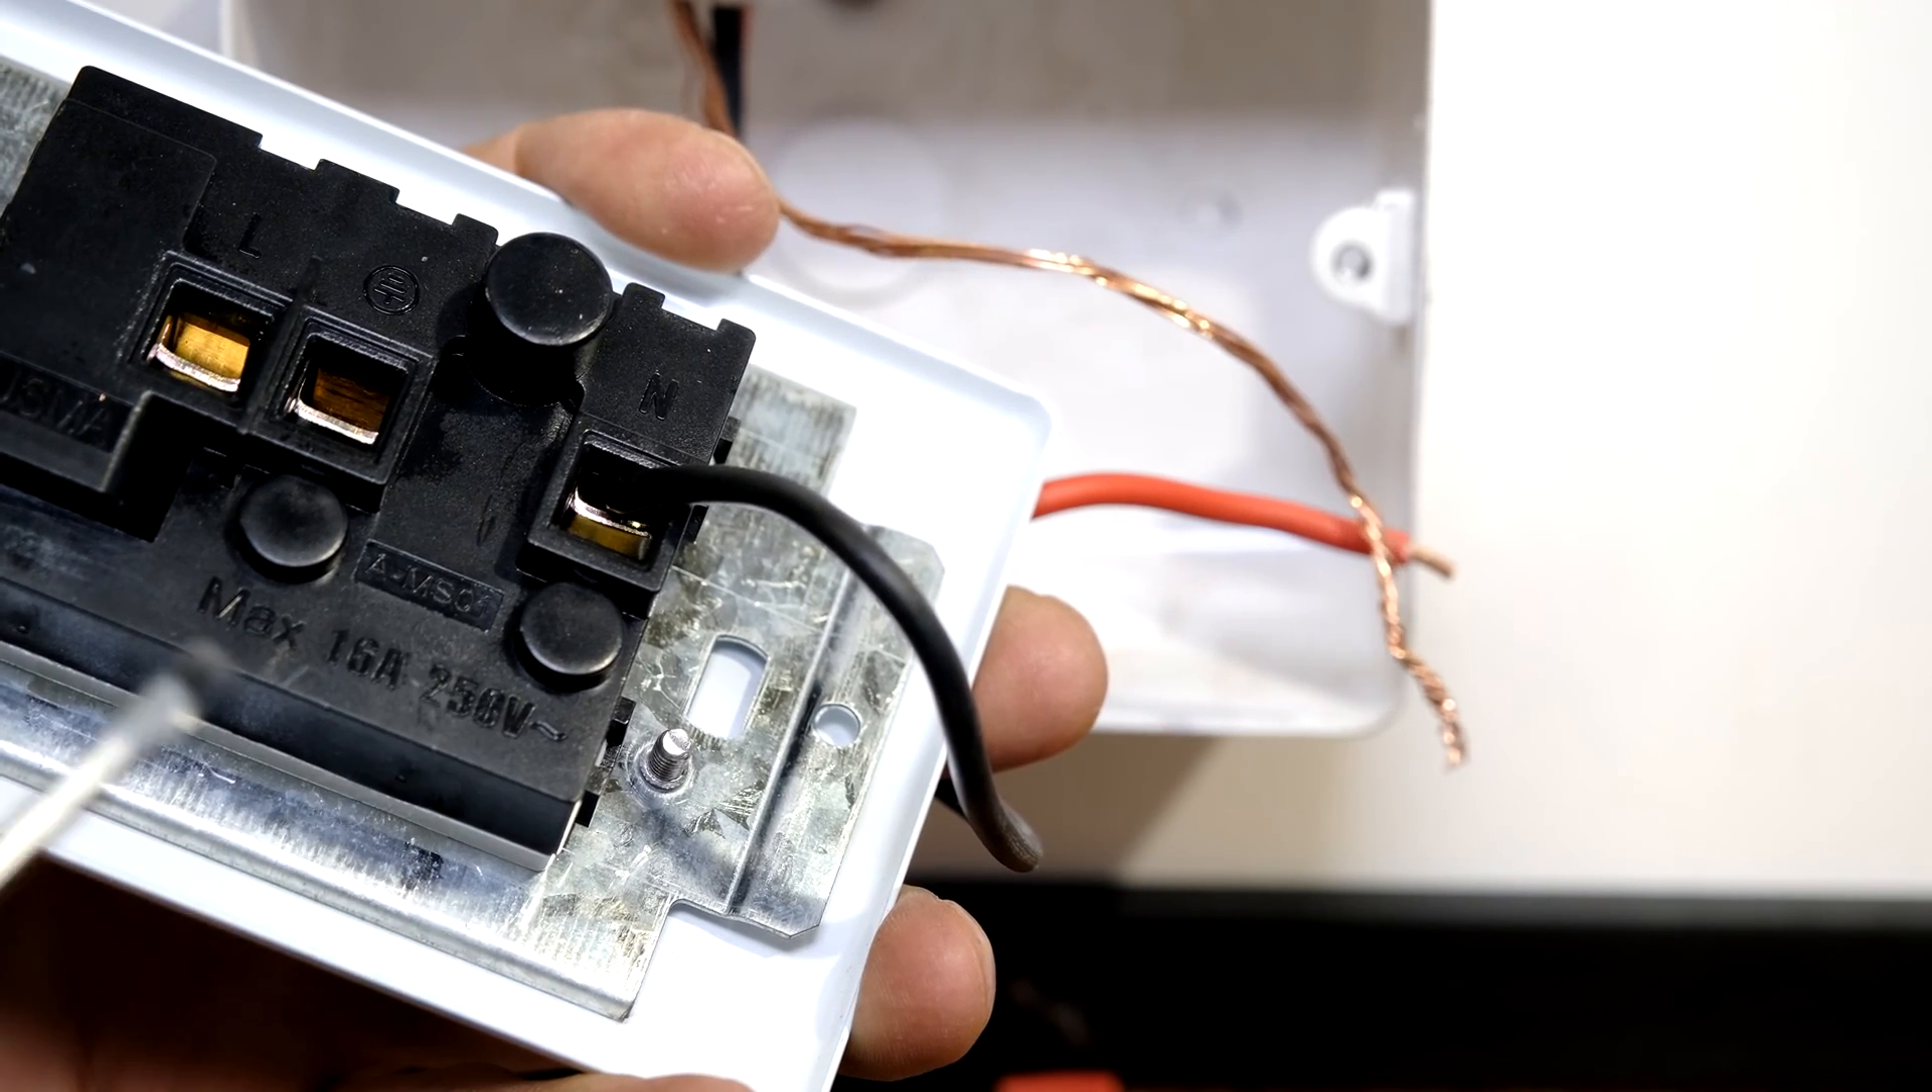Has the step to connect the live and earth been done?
No.